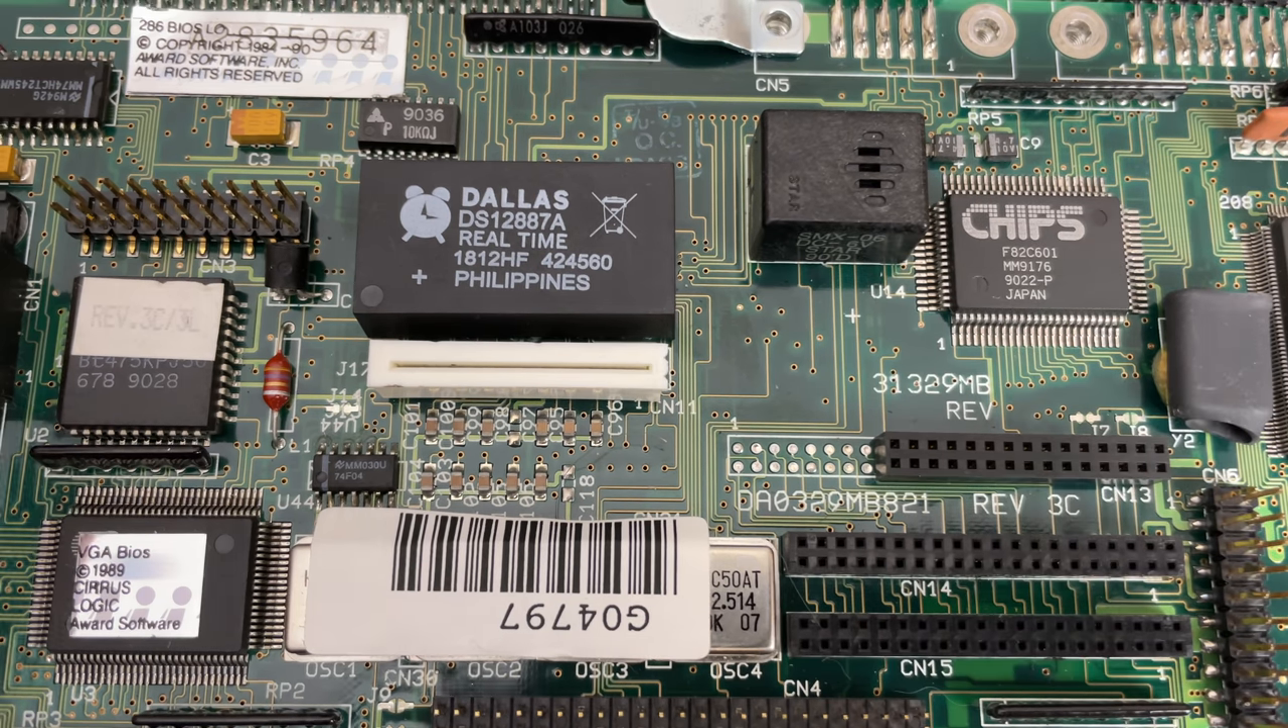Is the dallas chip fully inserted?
Yes.